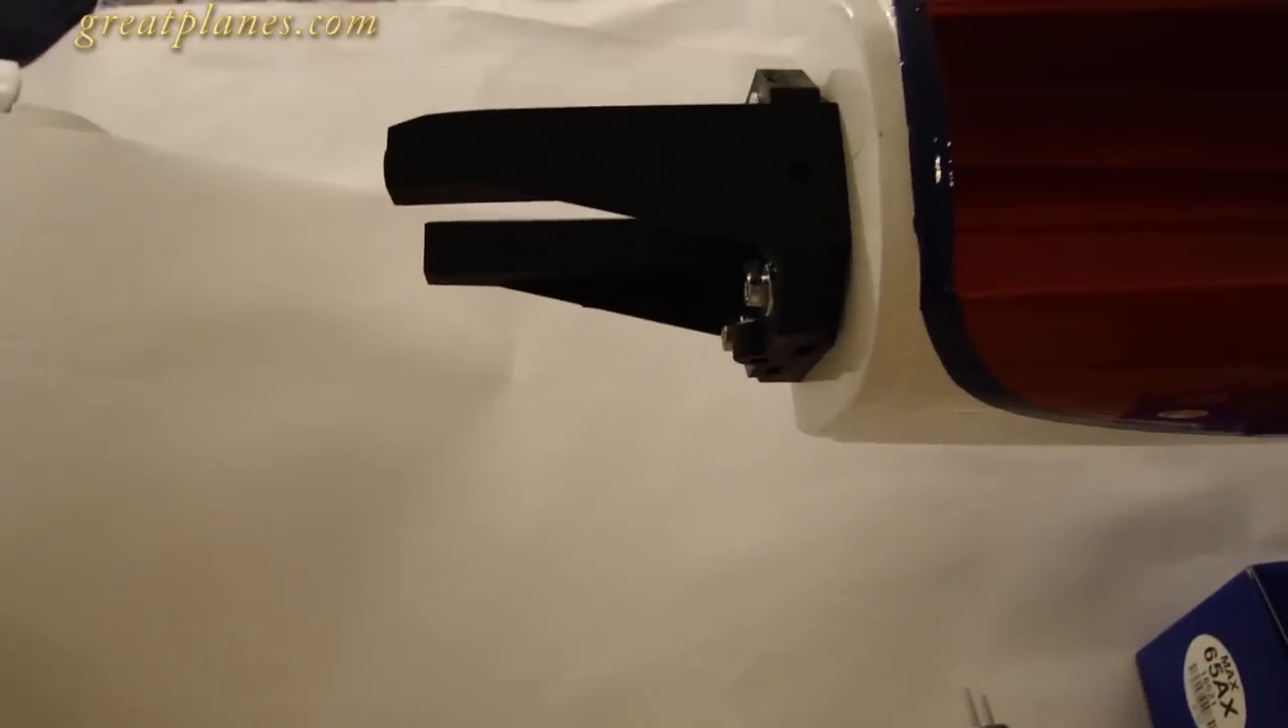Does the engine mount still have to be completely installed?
No.